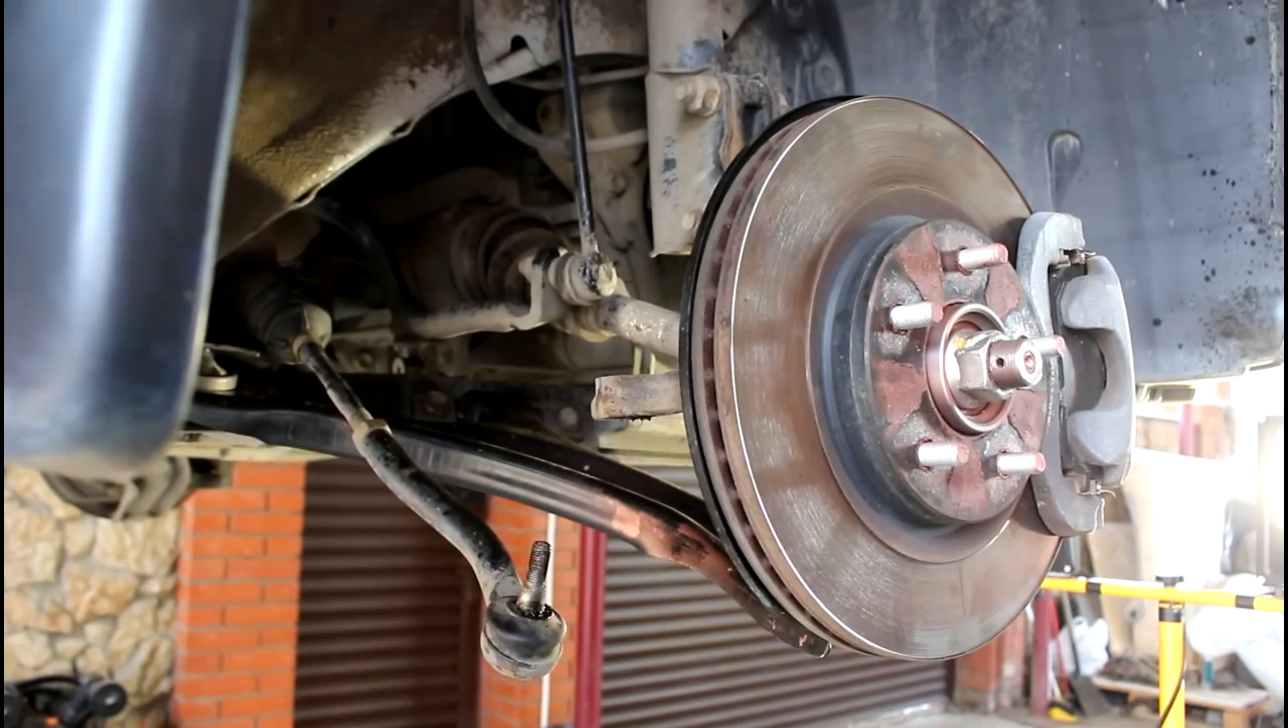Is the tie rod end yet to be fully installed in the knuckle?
Yes.